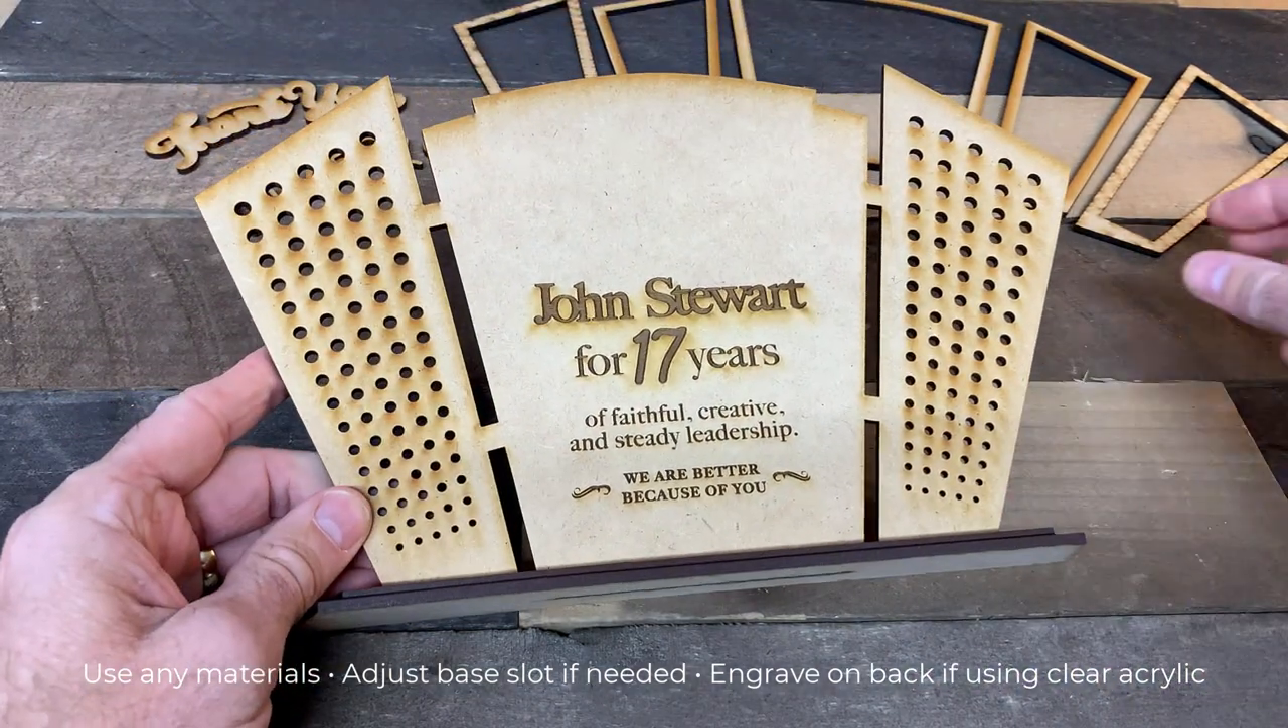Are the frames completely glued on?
No.